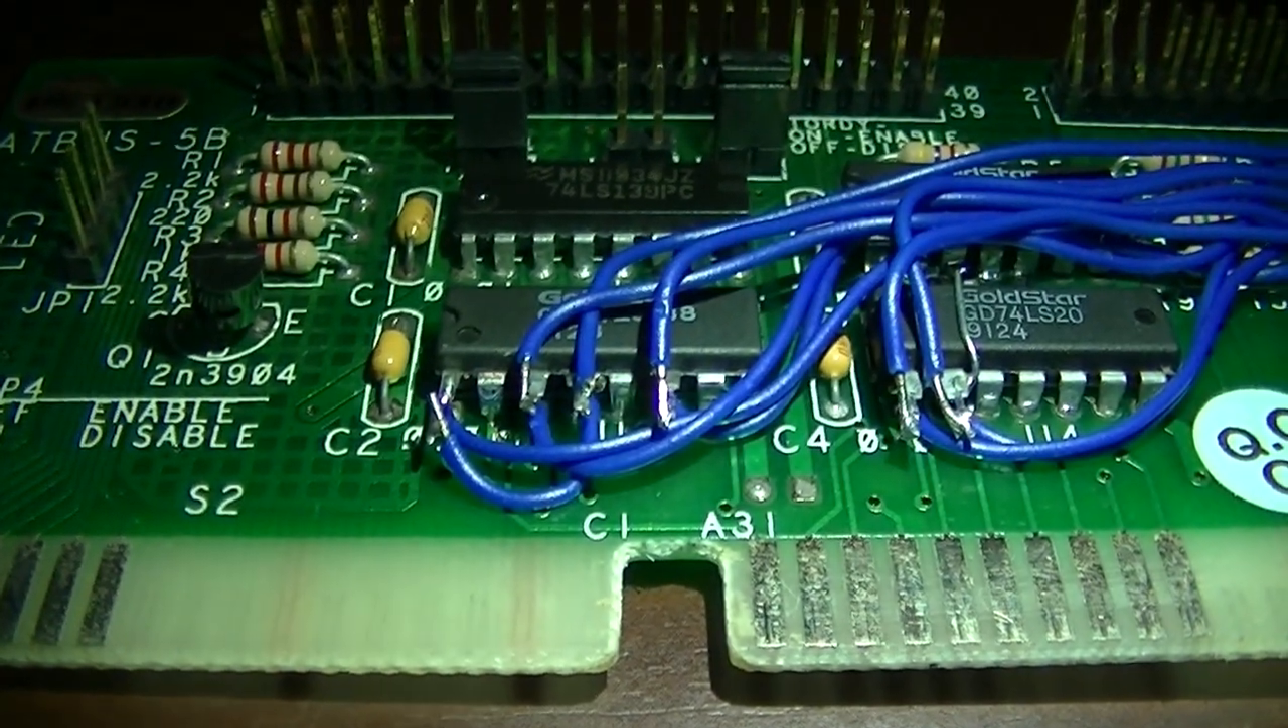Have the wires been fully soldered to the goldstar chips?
Yes.